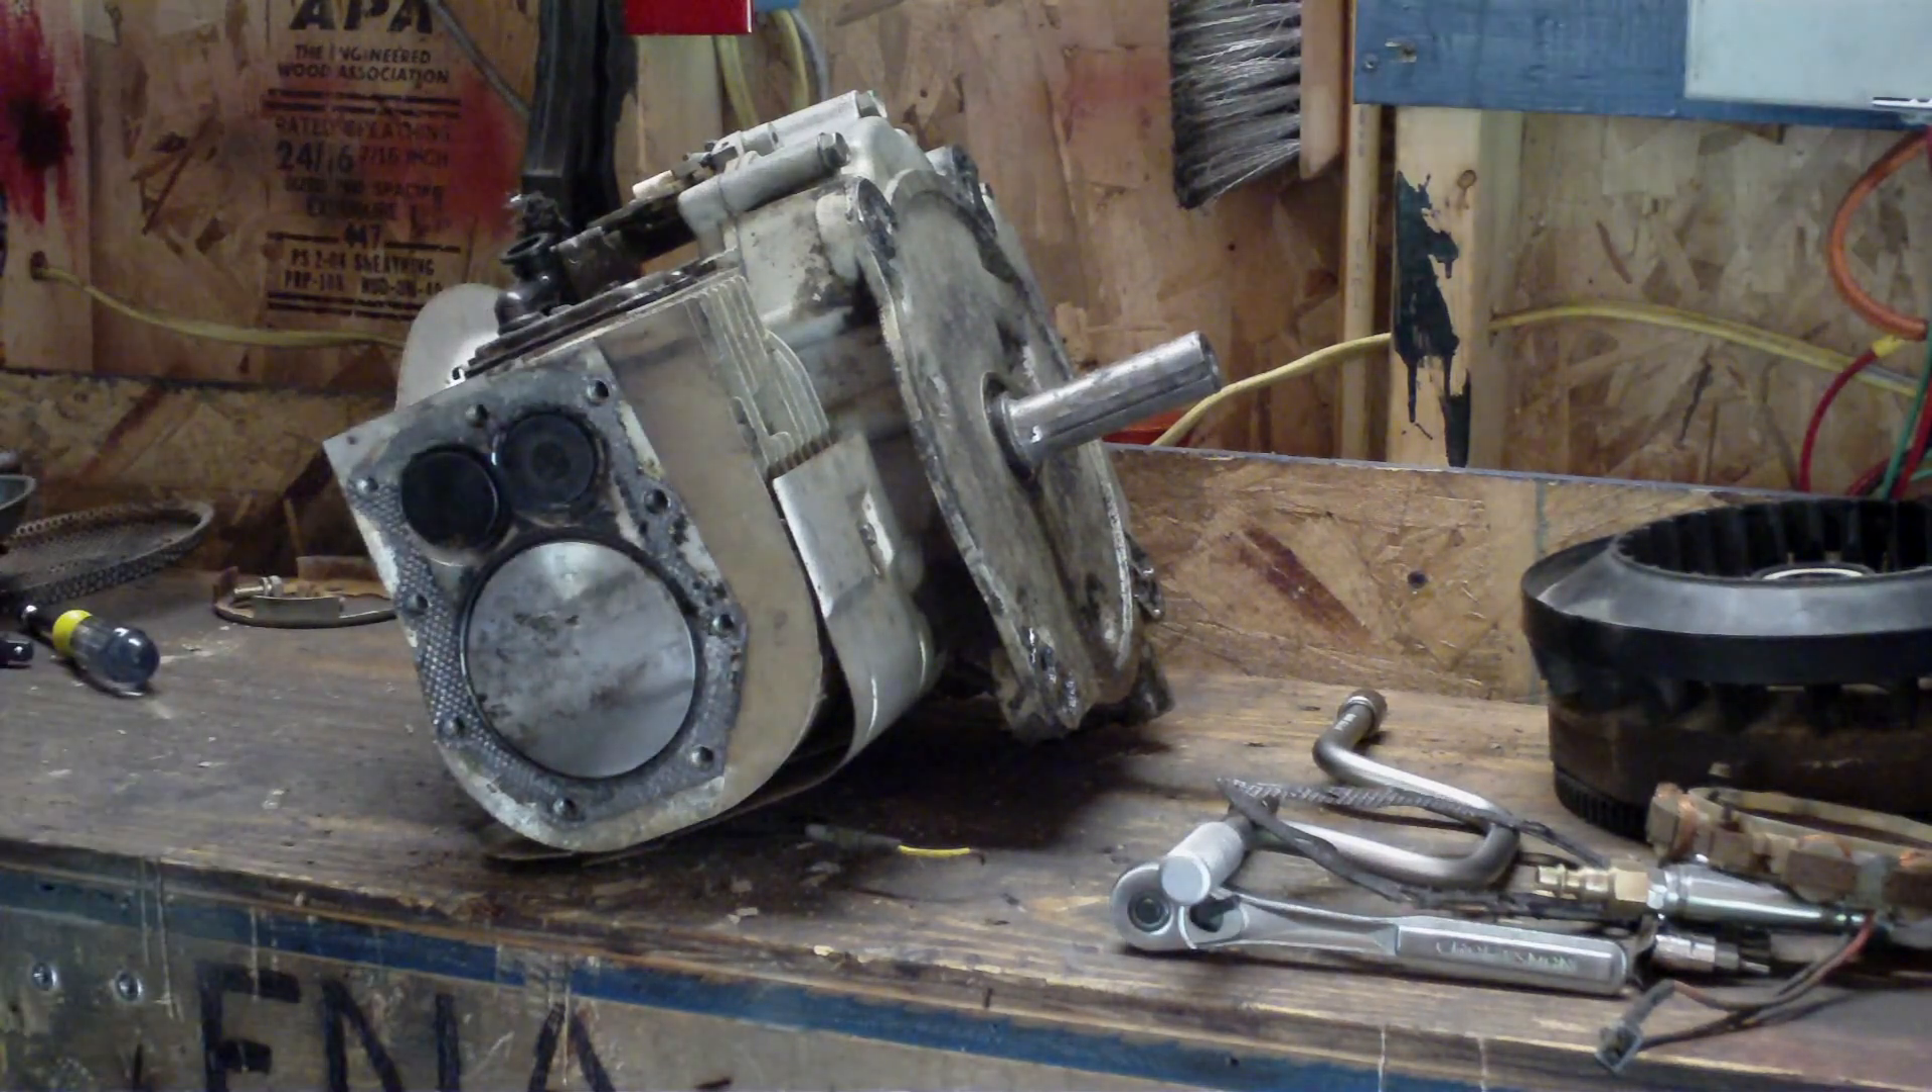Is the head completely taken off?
Yes.